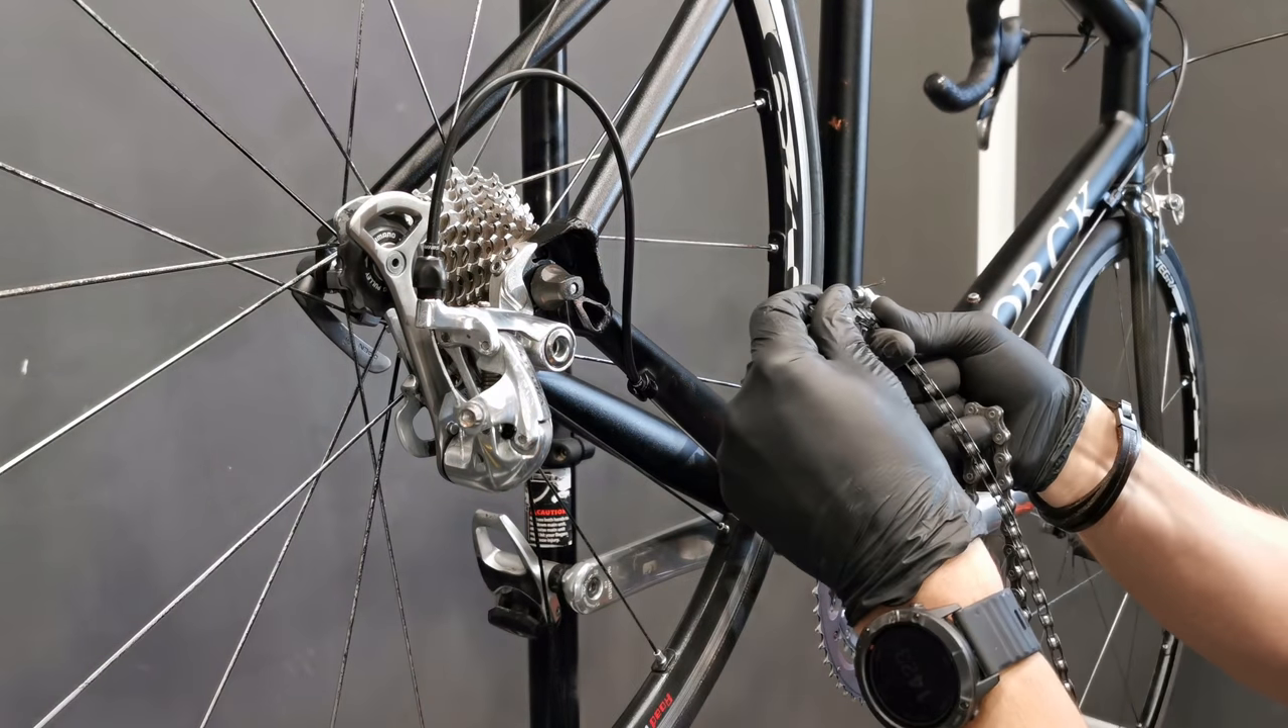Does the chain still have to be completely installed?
Yes.